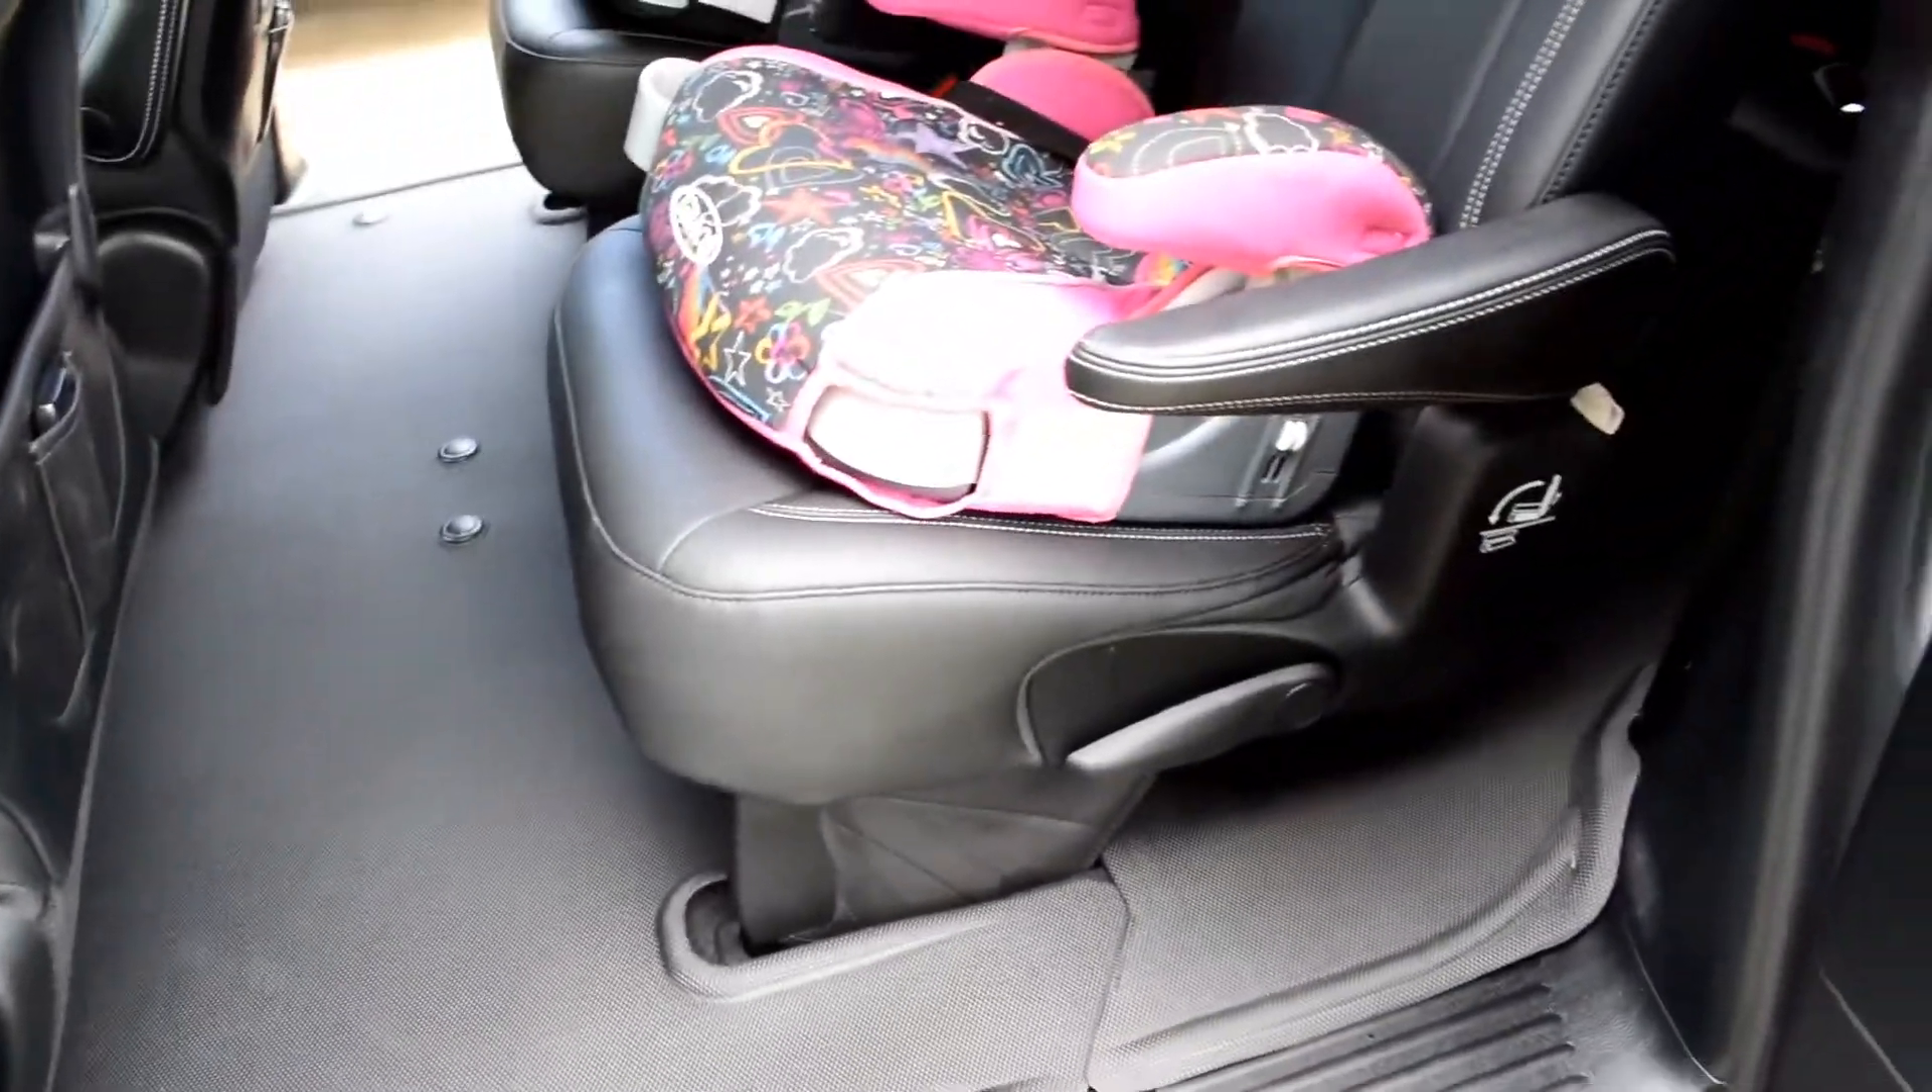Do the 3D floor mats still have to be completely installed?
No.